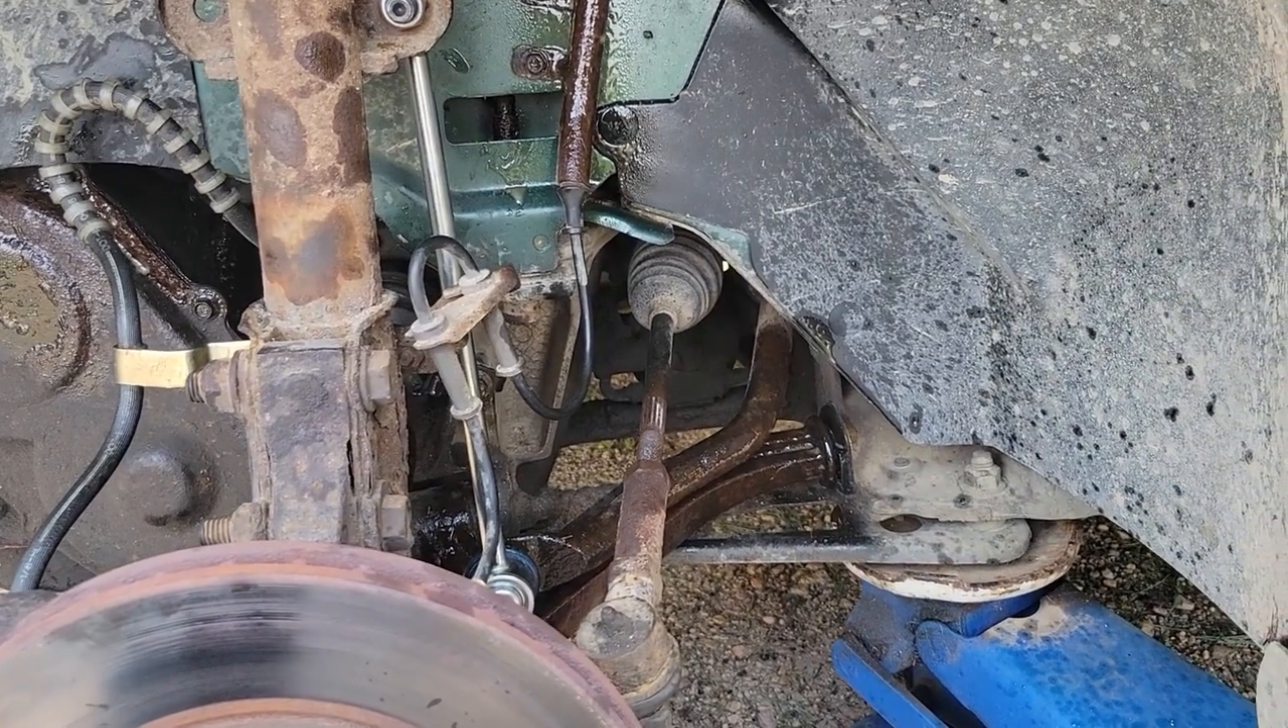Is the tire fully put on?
No.